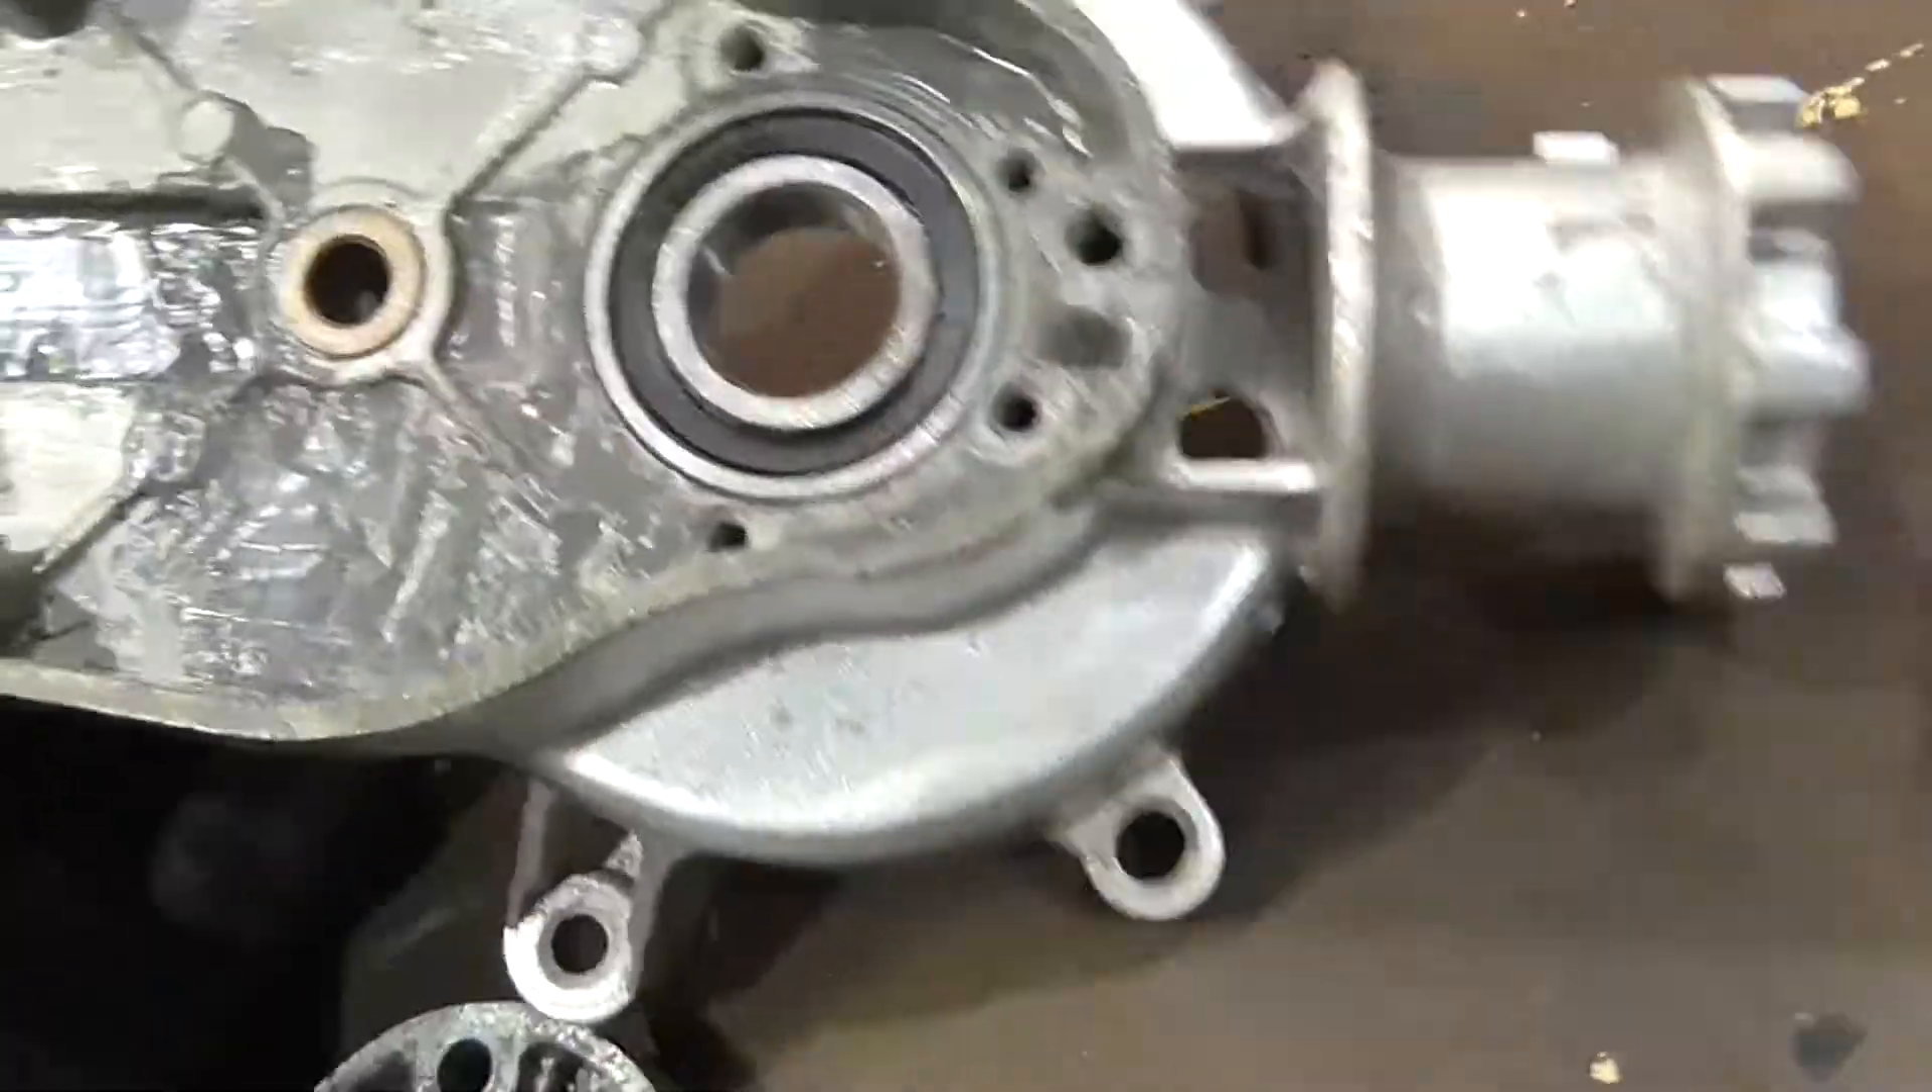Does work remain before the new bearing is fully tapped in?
No.